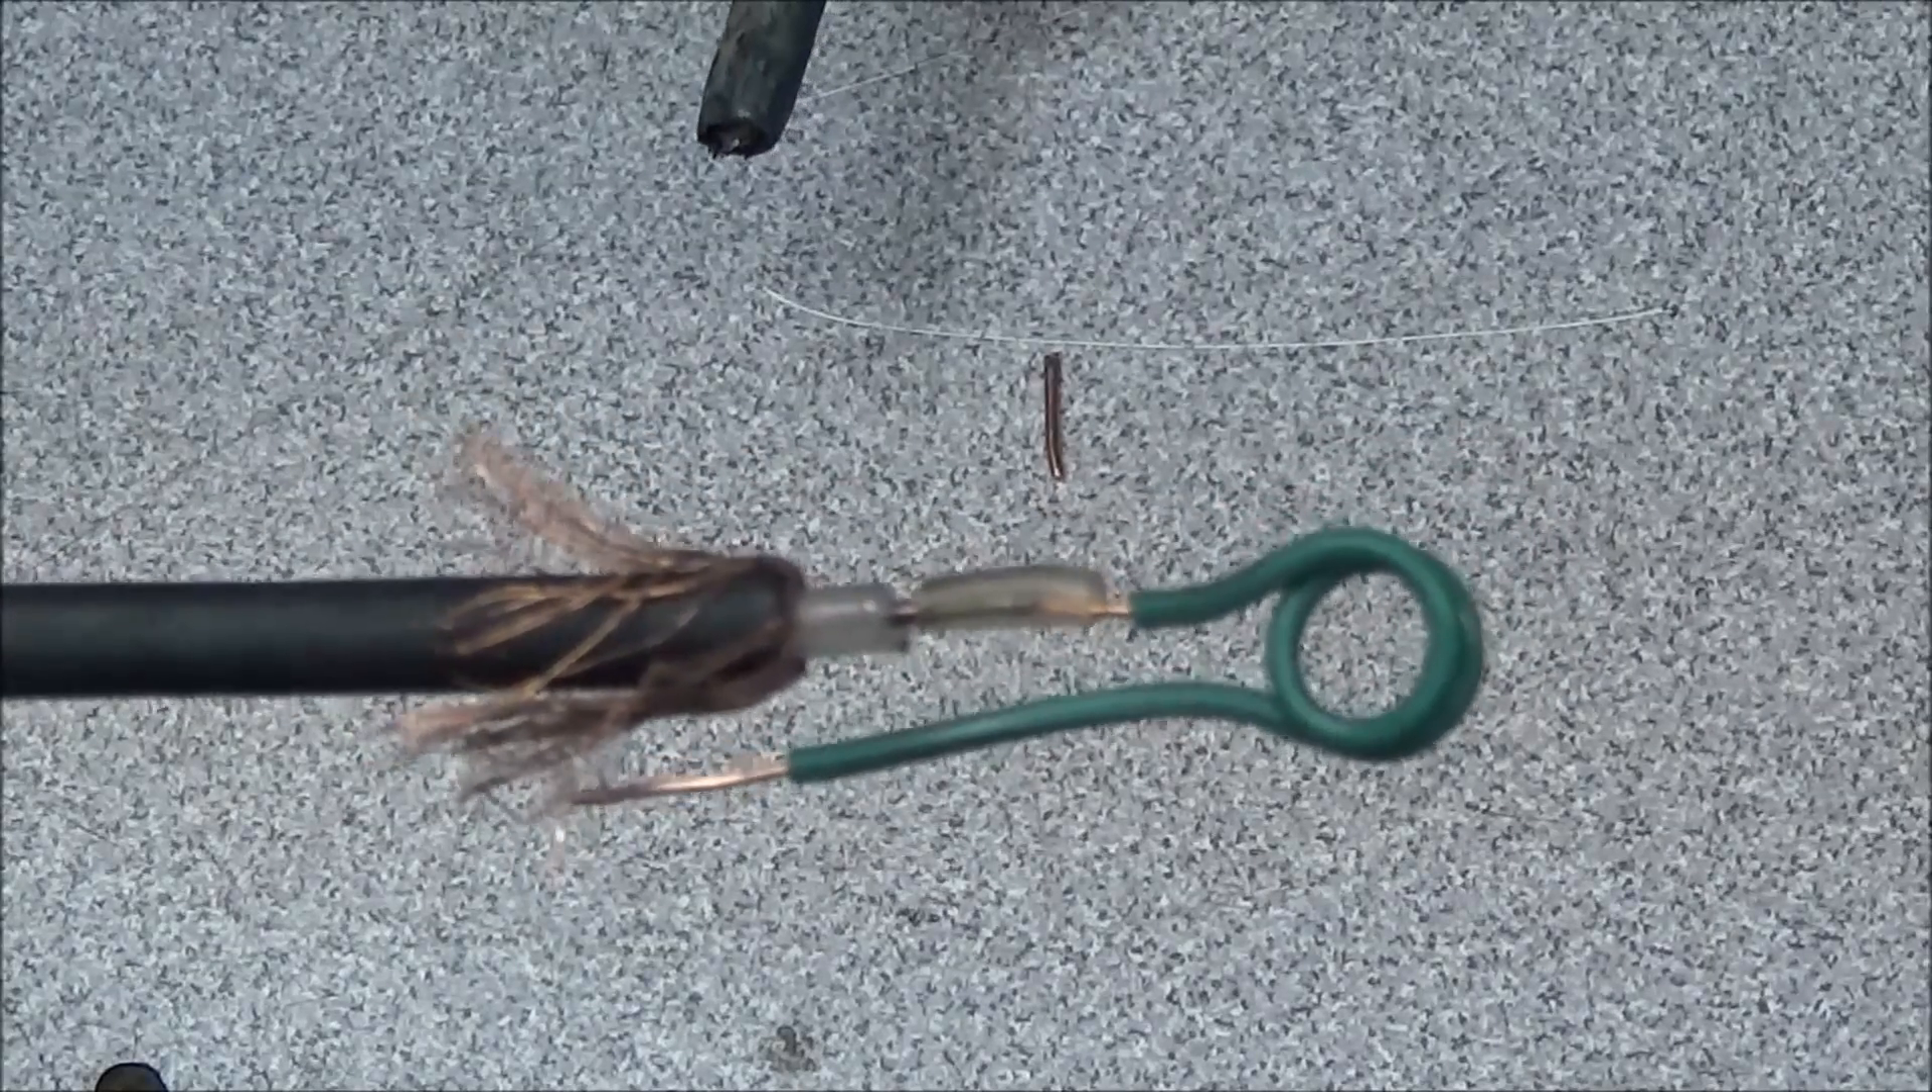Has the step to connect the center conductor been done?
Yes.